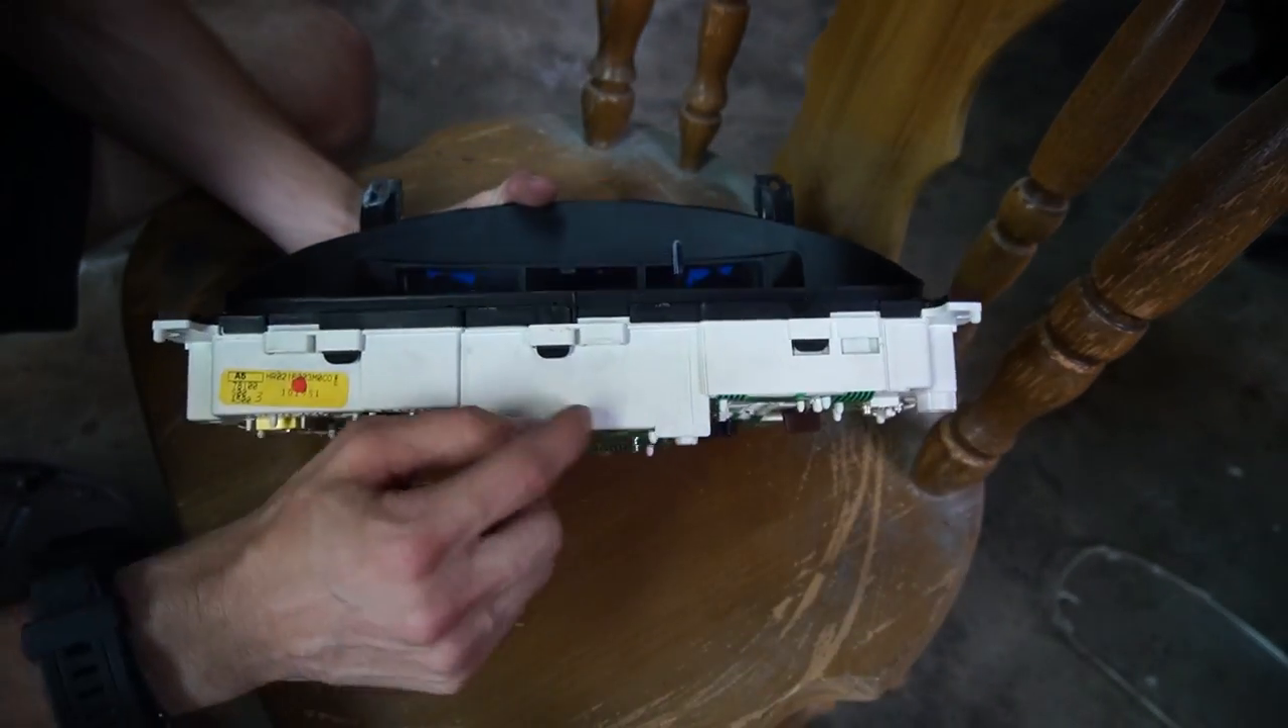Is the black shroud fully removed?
No.